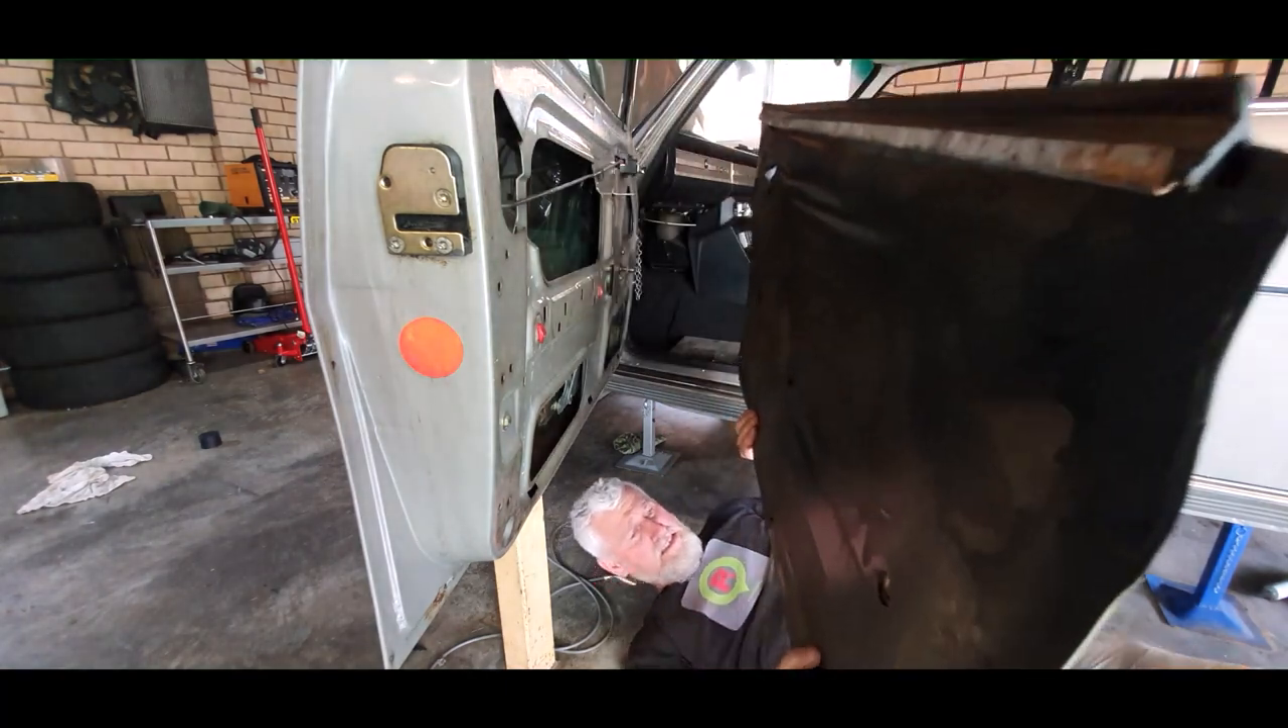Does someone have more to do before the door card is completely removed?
No.